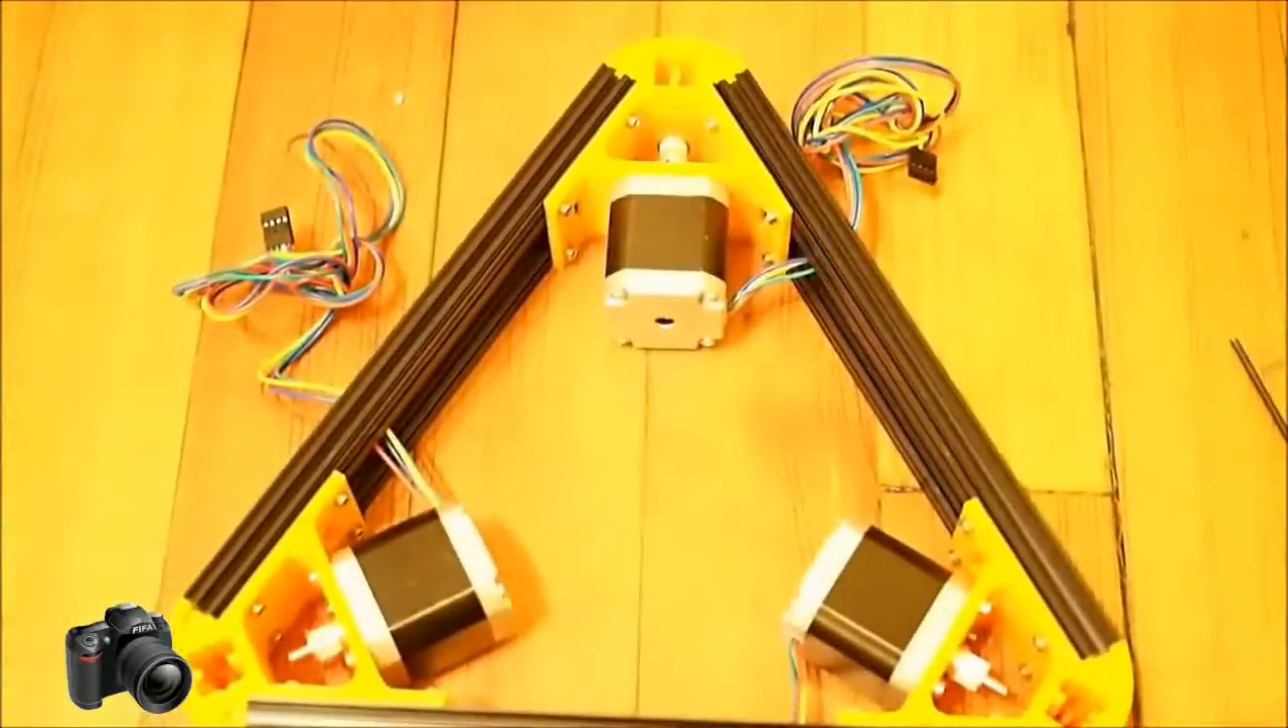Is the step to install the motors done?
Yes.